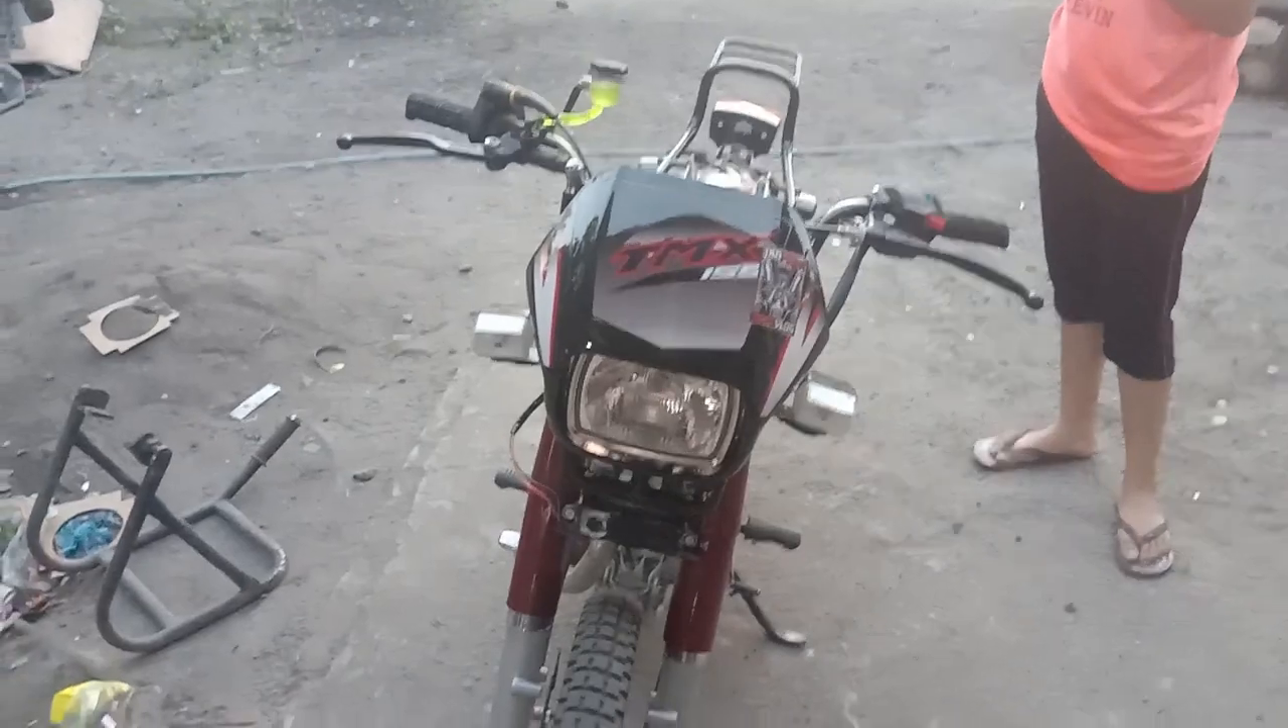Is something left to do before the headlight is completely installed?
No.